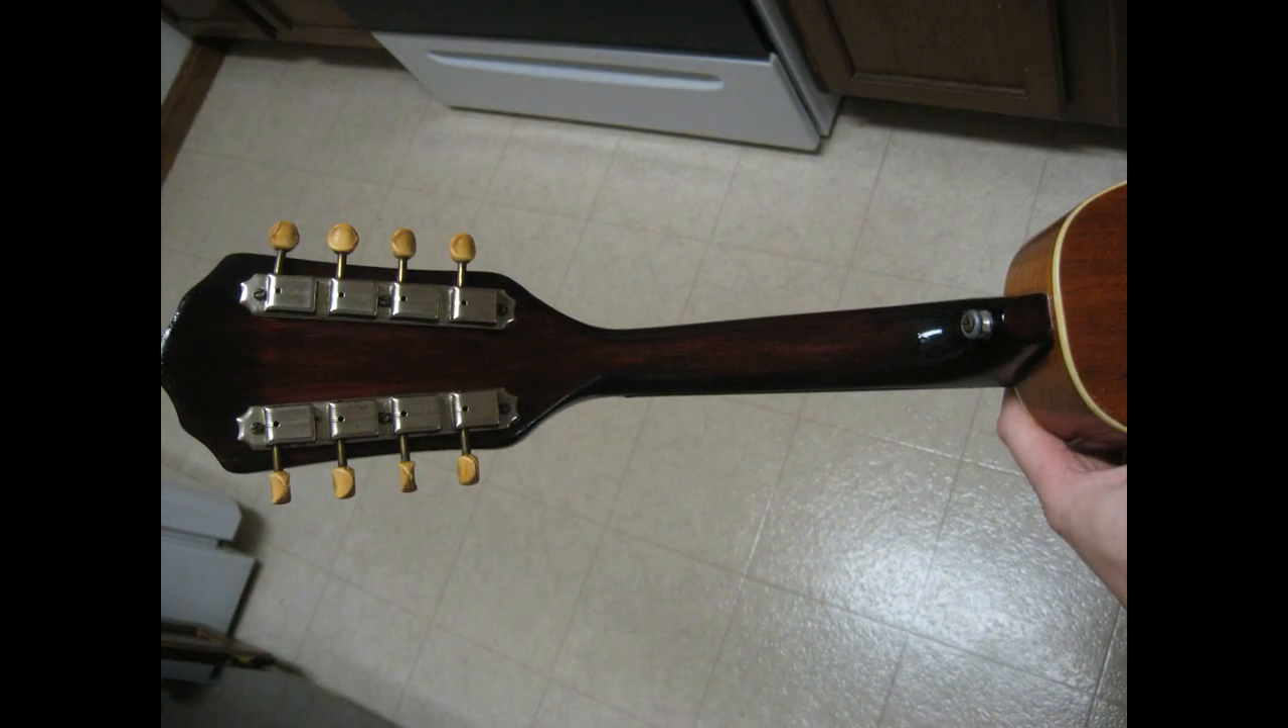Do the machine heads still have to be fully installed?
No.